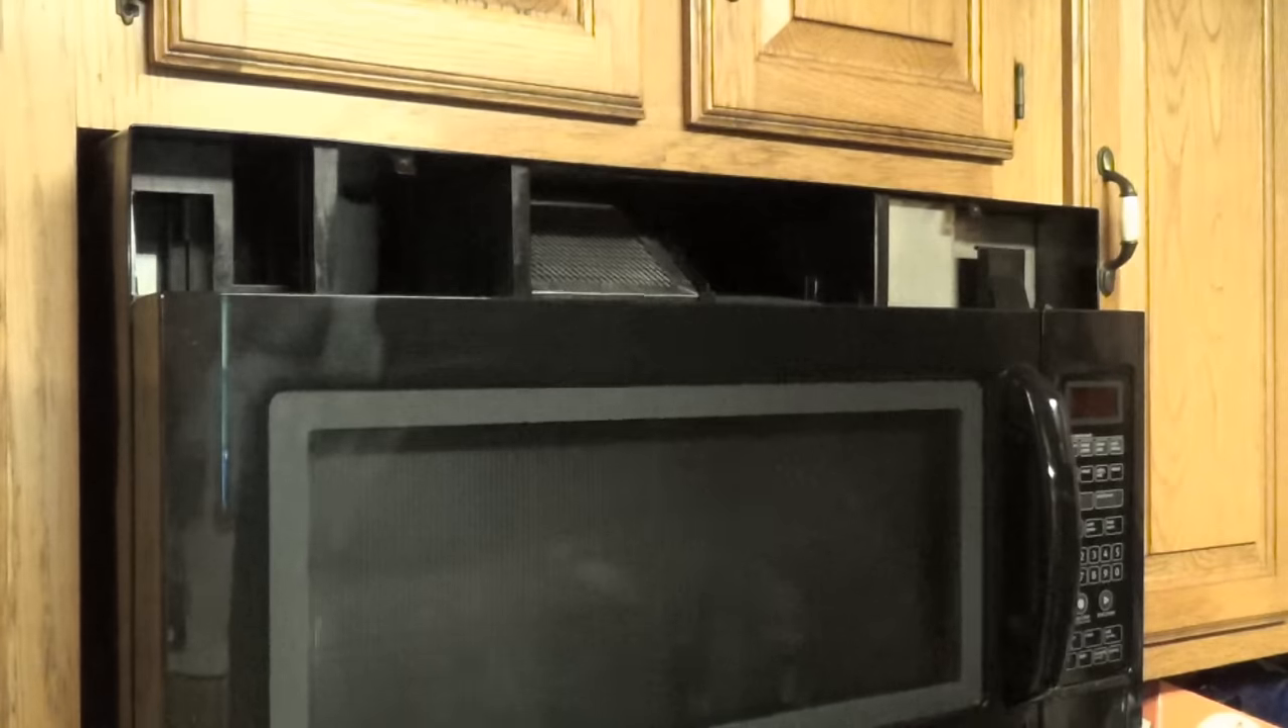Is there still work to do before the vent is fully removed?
No.